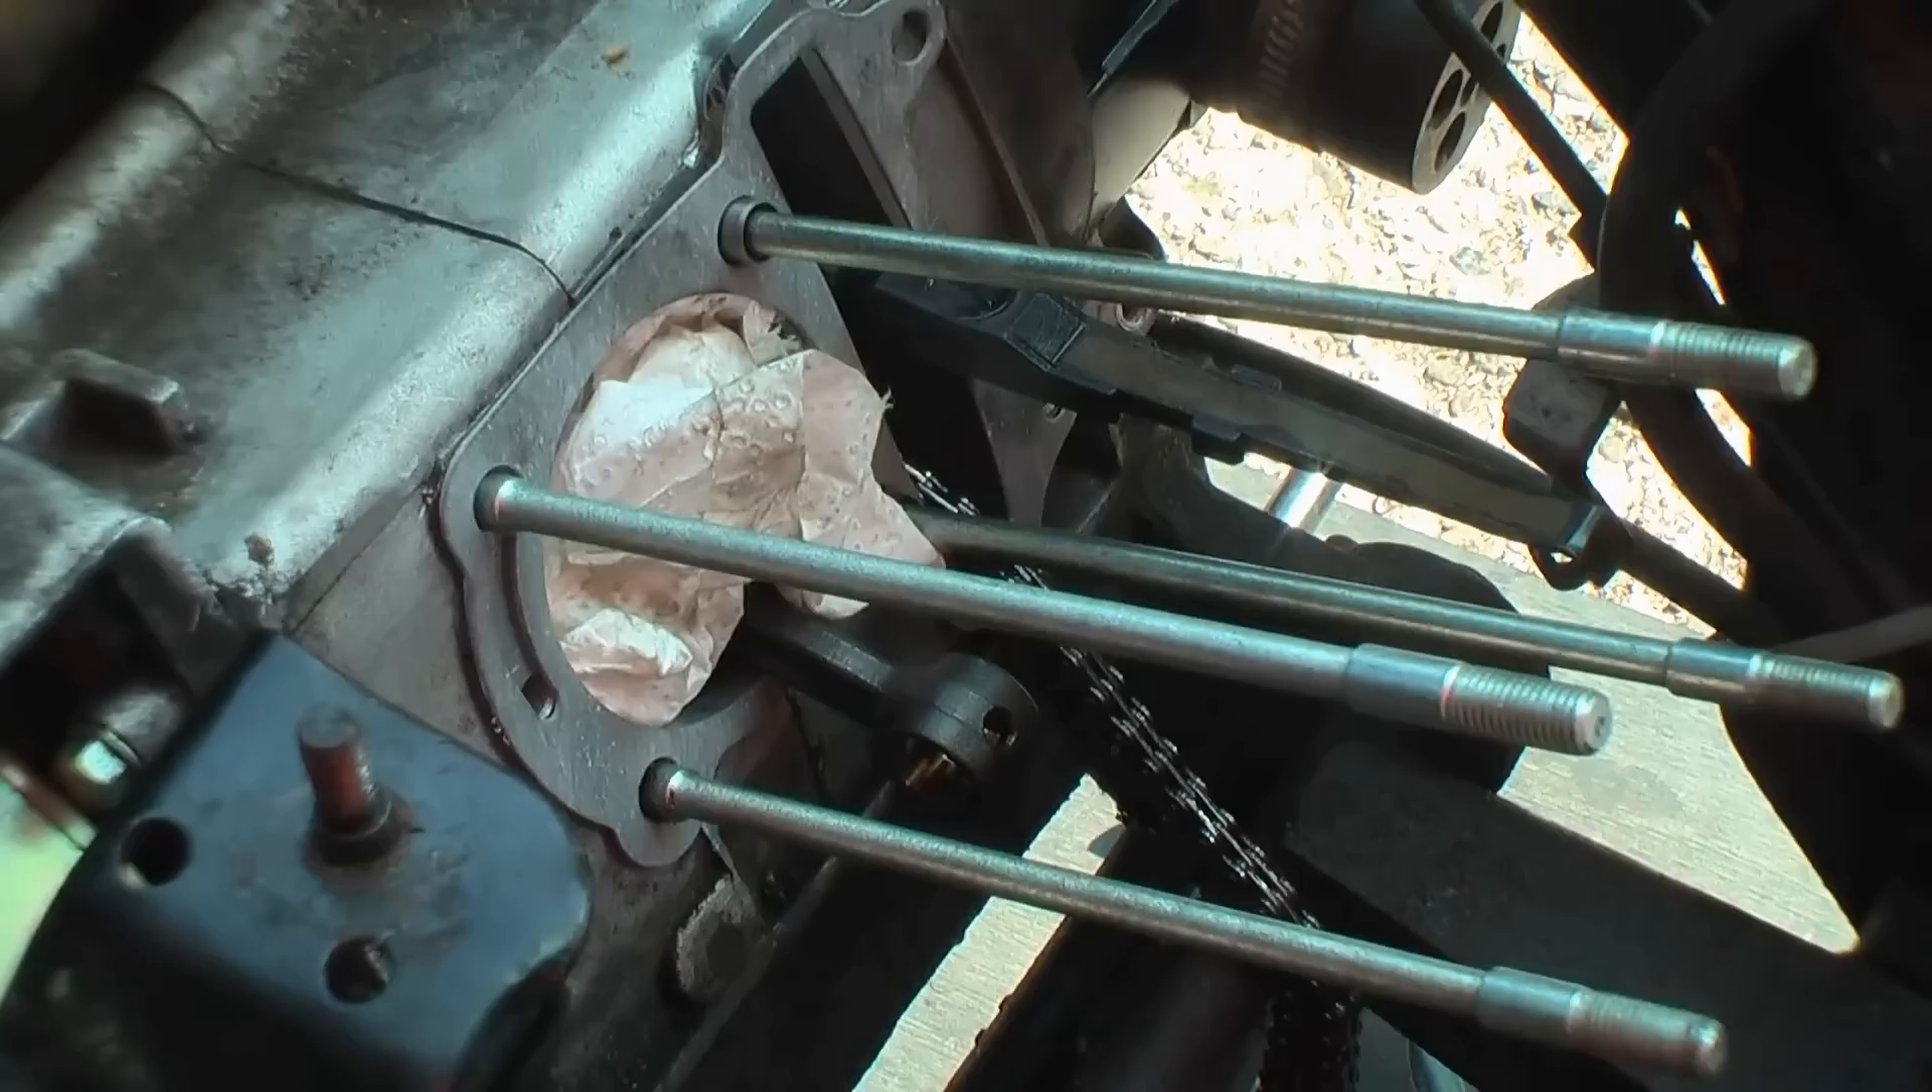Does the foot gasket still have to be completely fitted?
No.